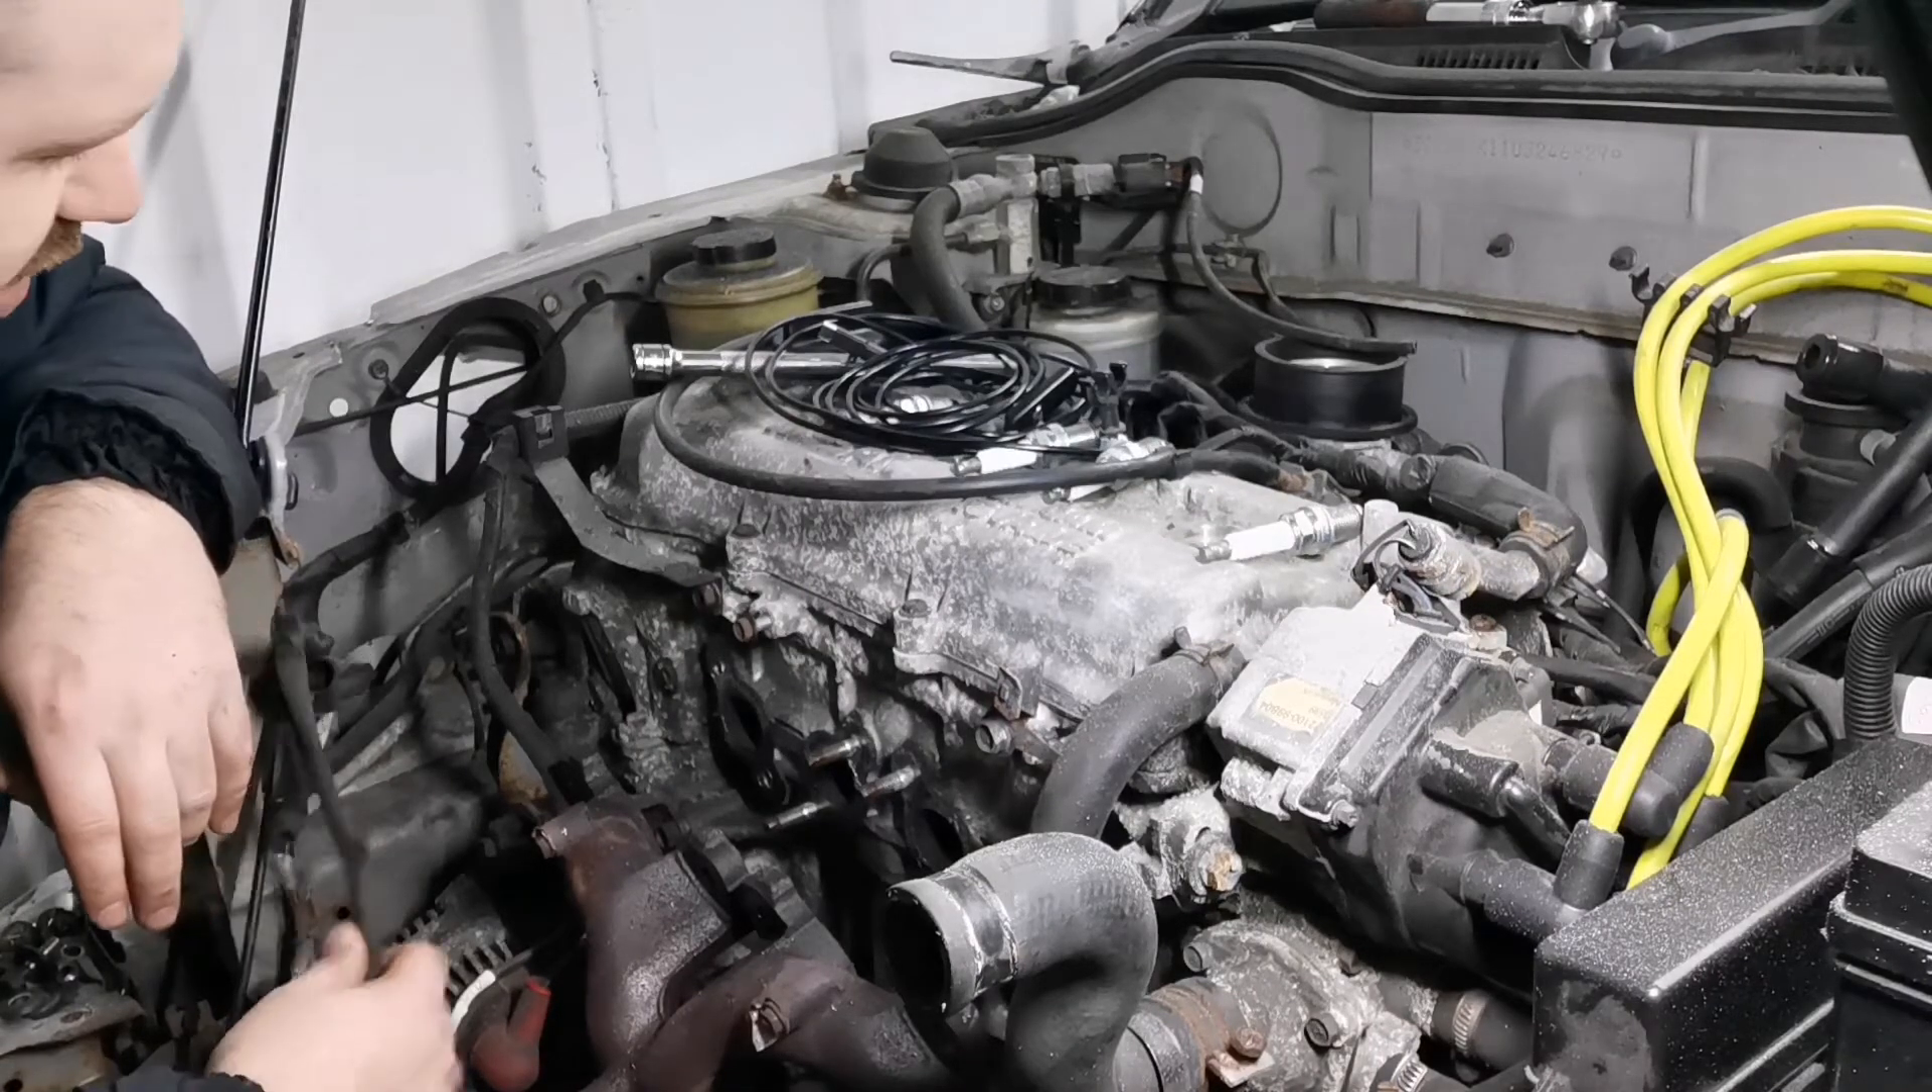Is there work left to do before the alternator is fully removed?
Yes.